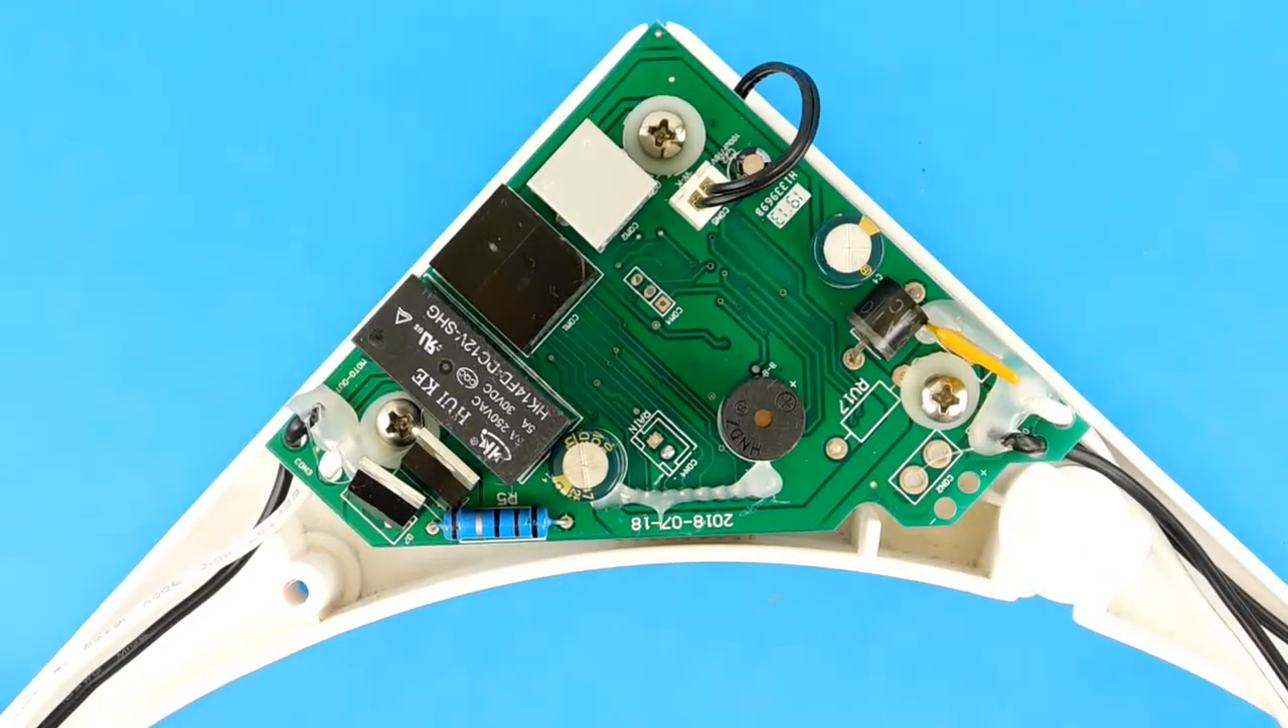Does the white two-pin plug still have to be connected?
No.